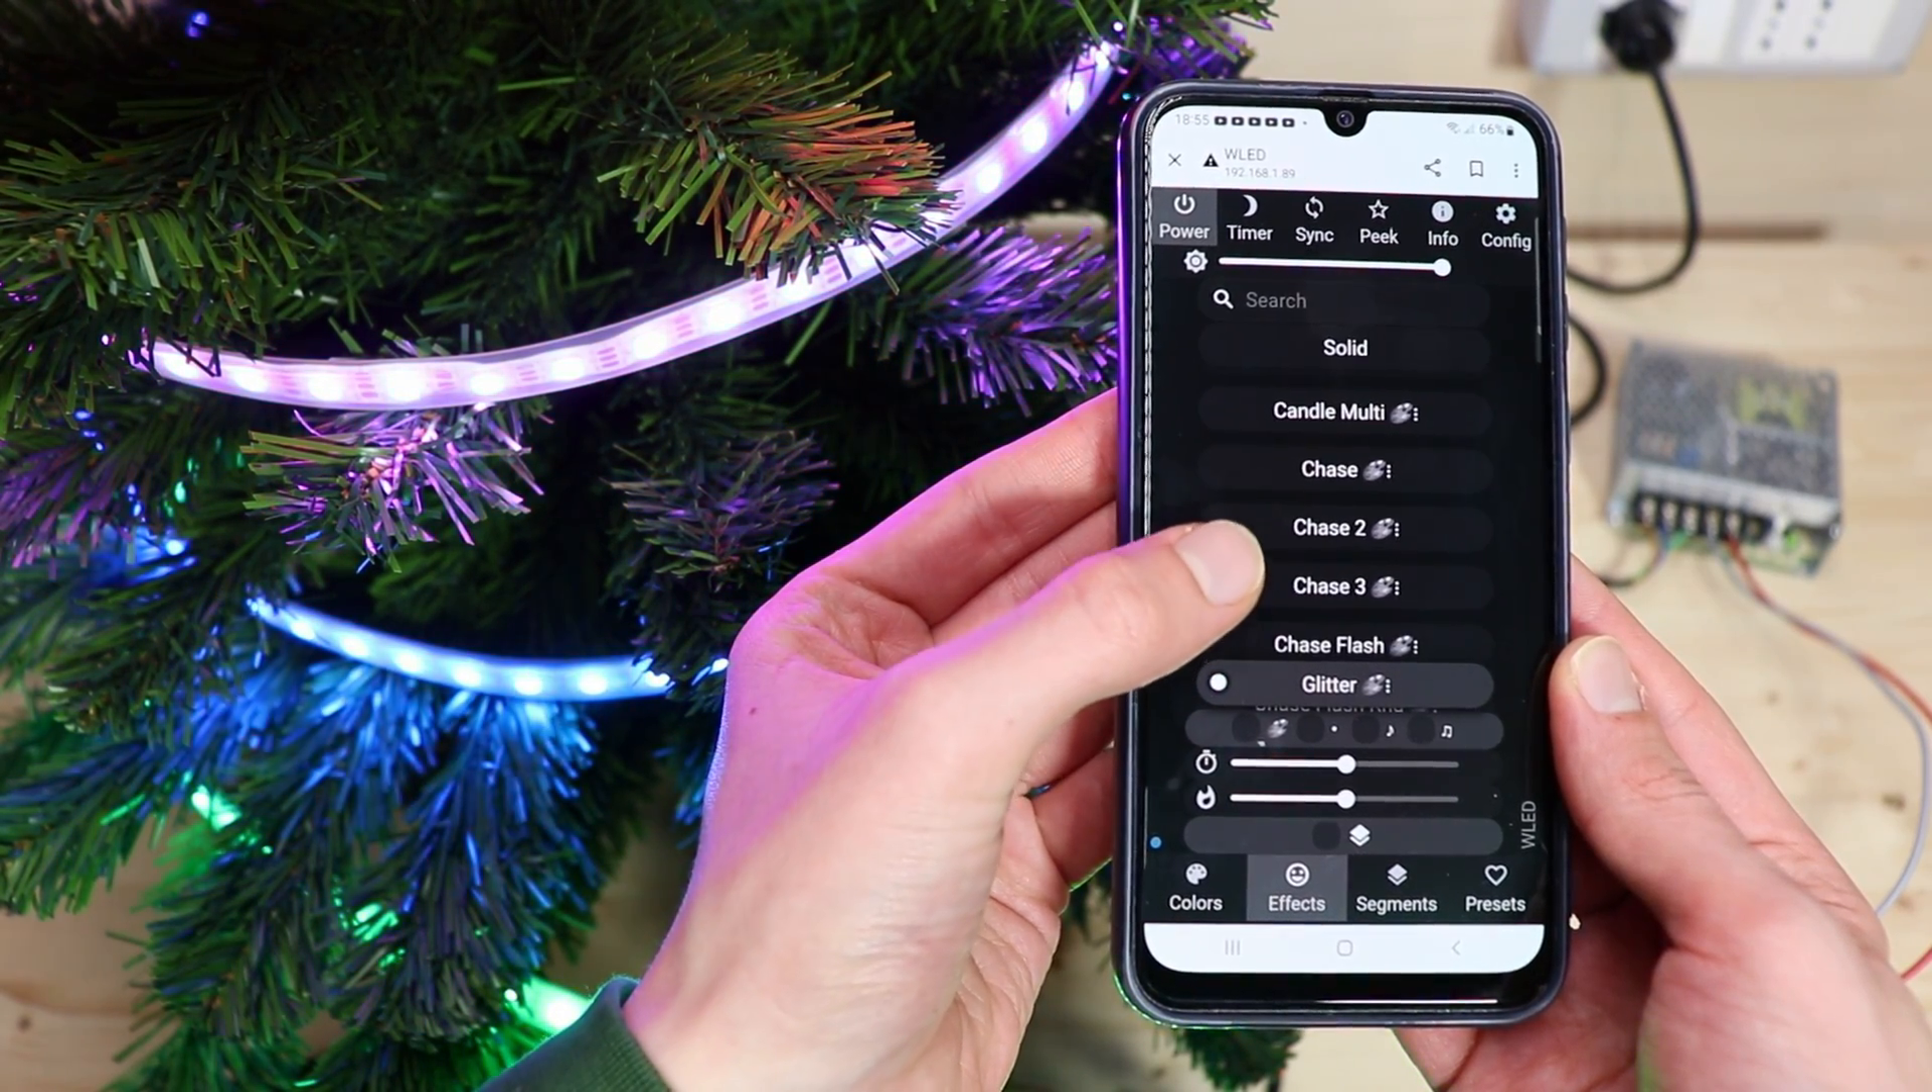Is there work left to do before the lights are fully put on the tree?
No.